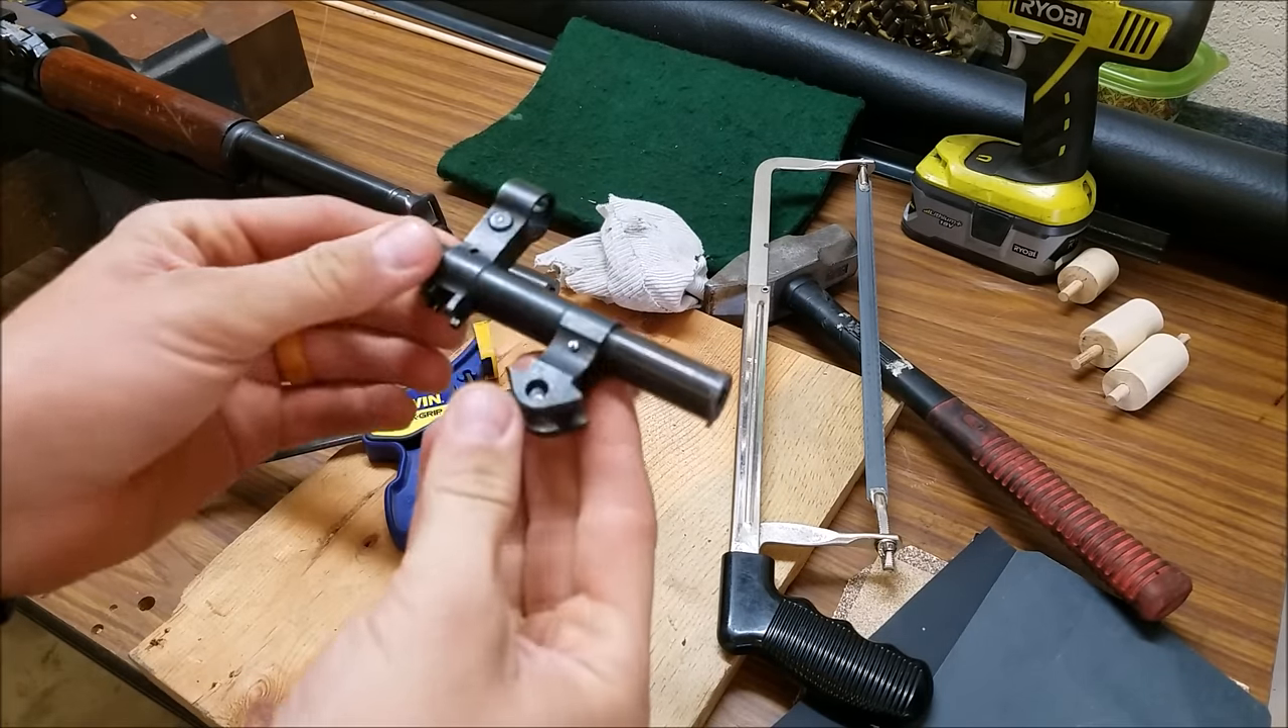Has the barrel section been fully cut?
Yes.